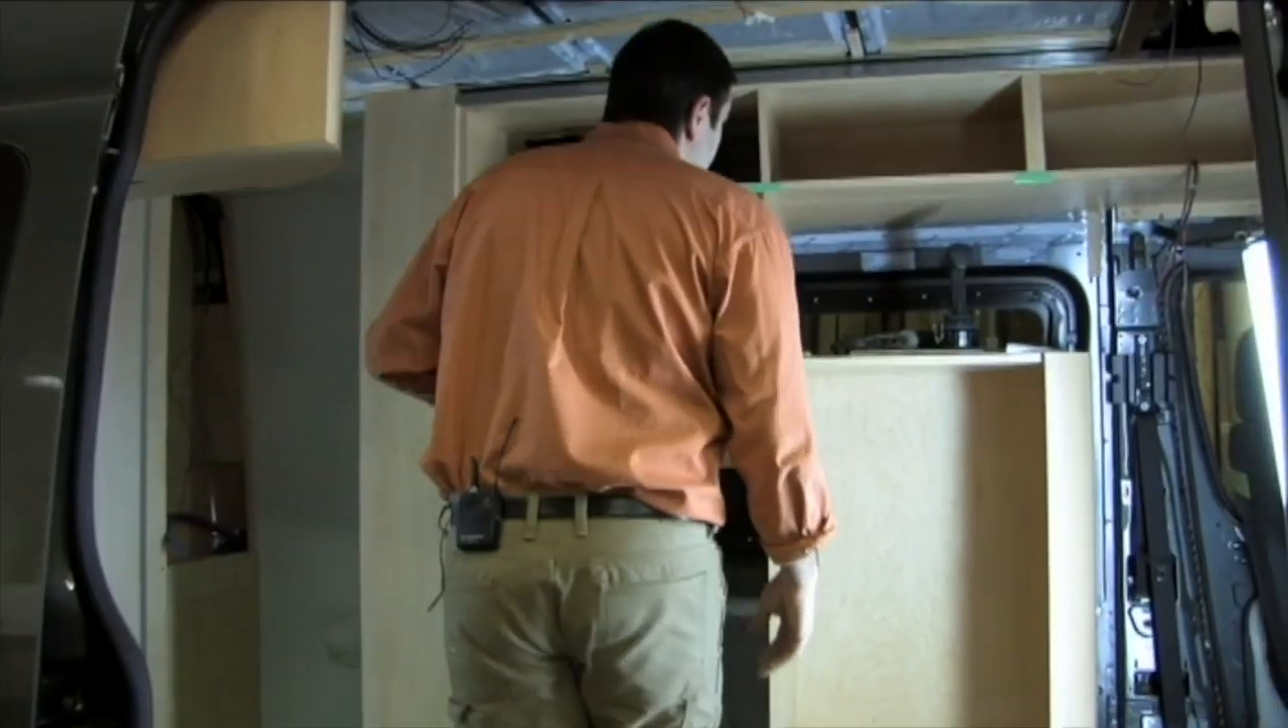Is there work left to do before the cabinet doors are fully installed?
Yes.